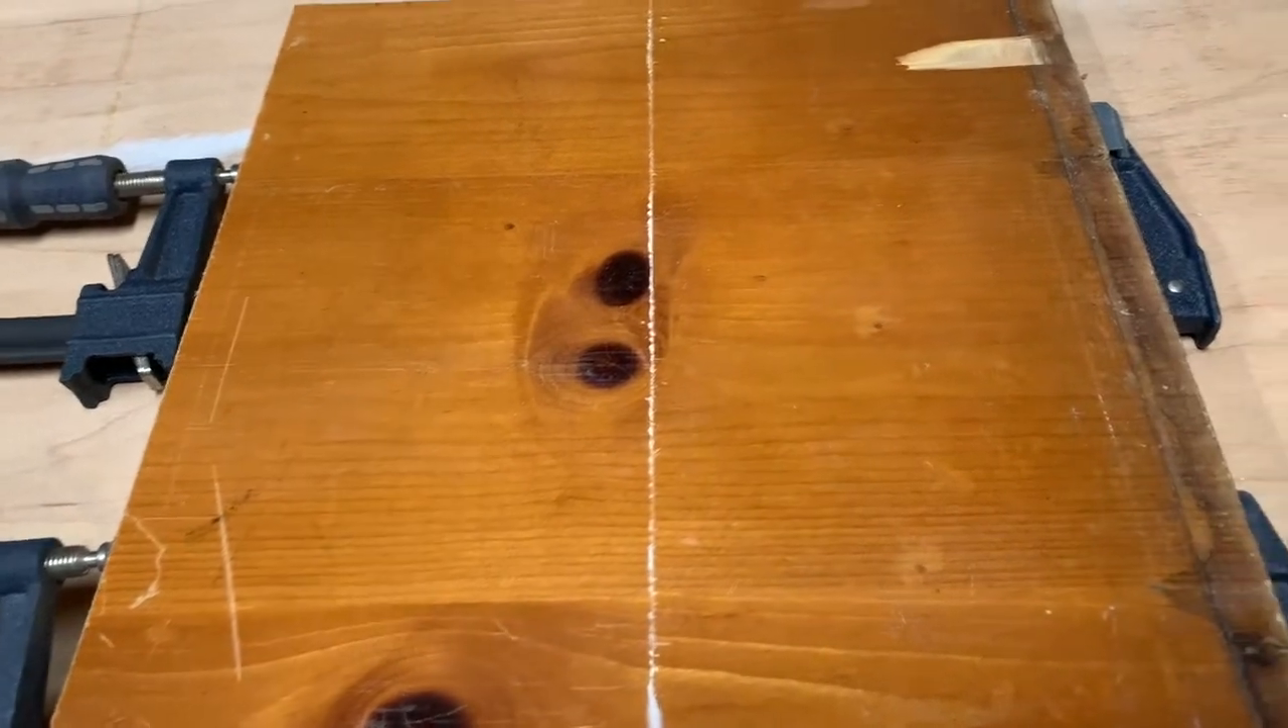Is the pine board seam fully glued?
Yes.